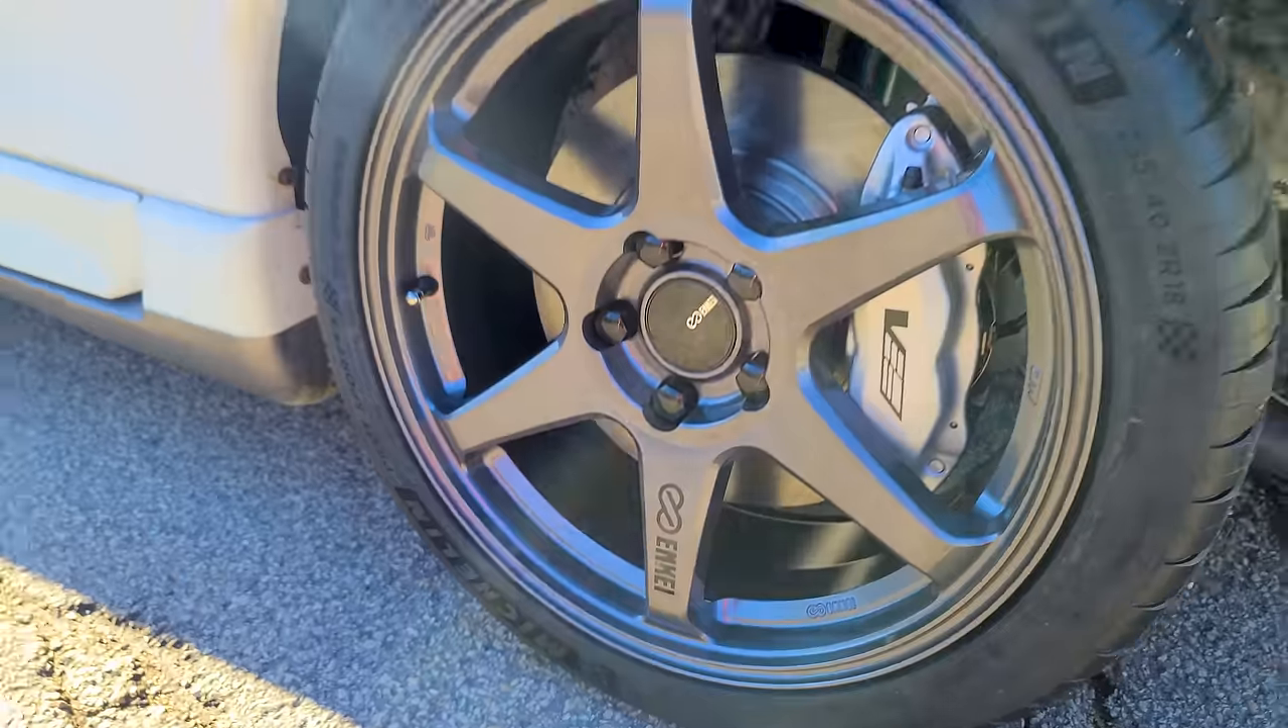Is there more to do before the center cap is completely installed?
No.